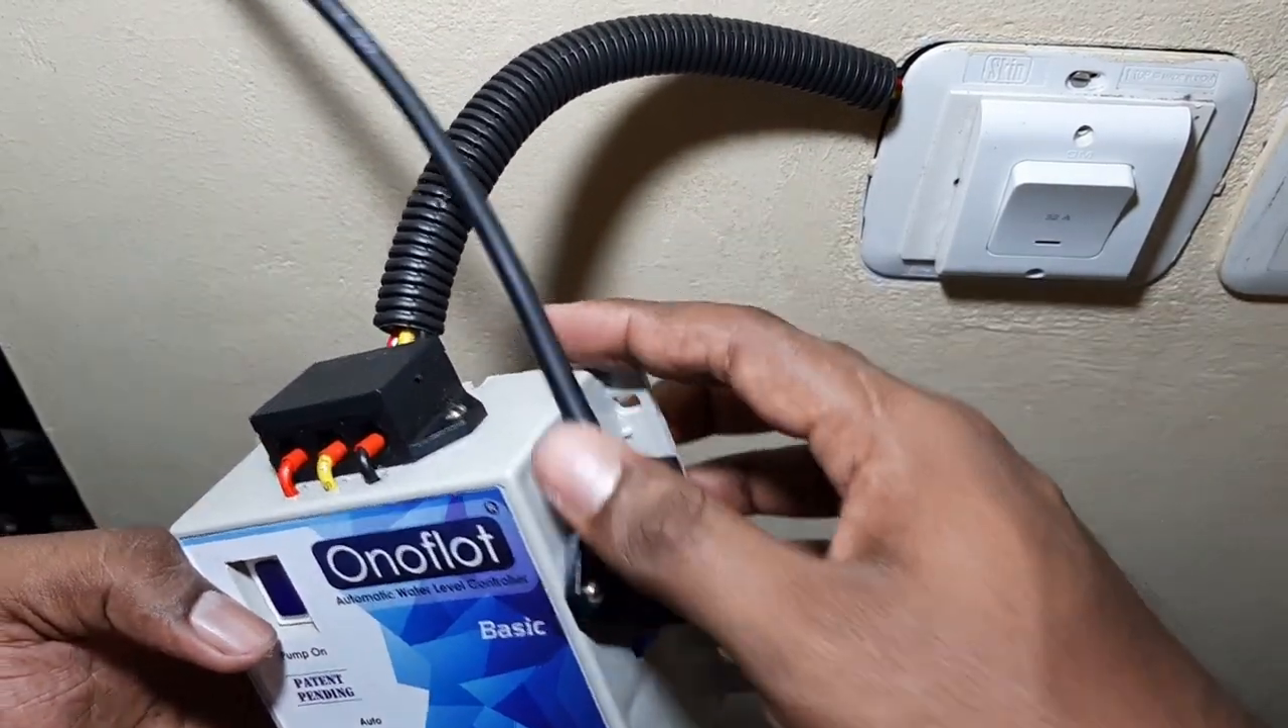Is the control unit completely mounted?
No.